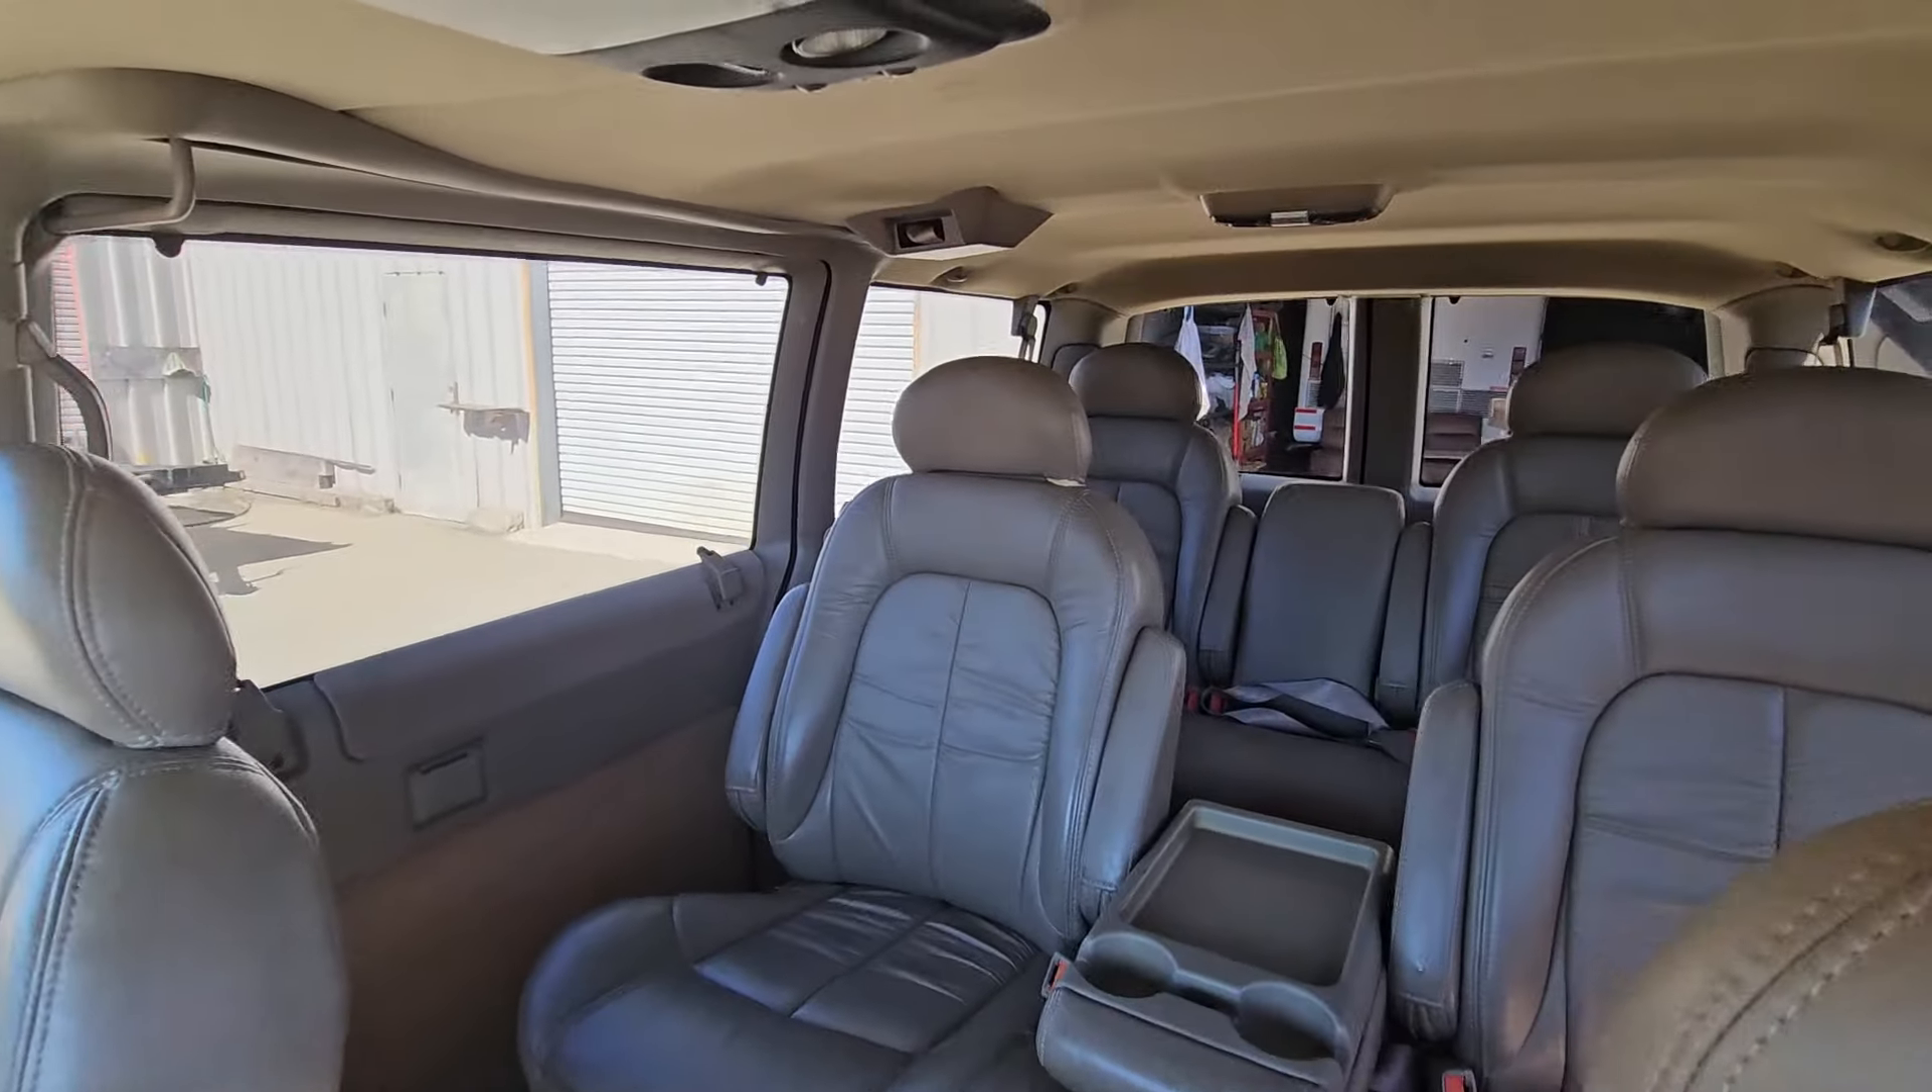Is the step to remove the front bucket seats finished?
No.